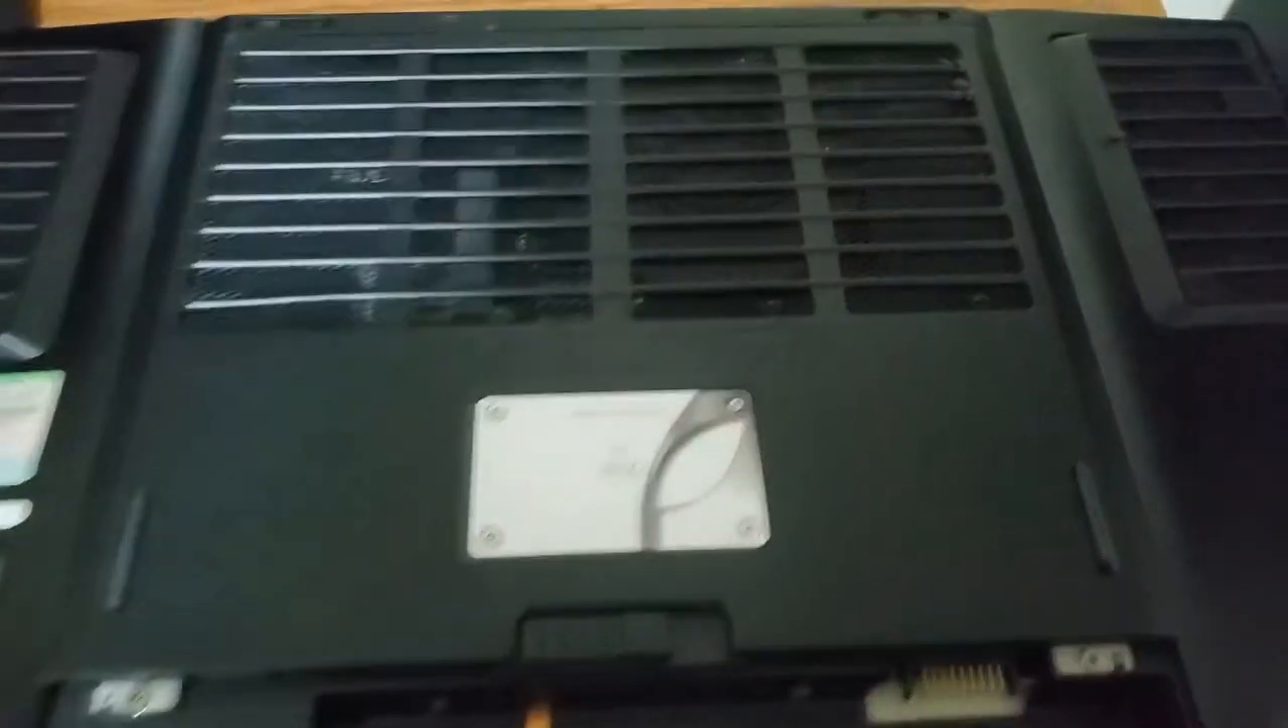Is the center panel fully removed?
No.